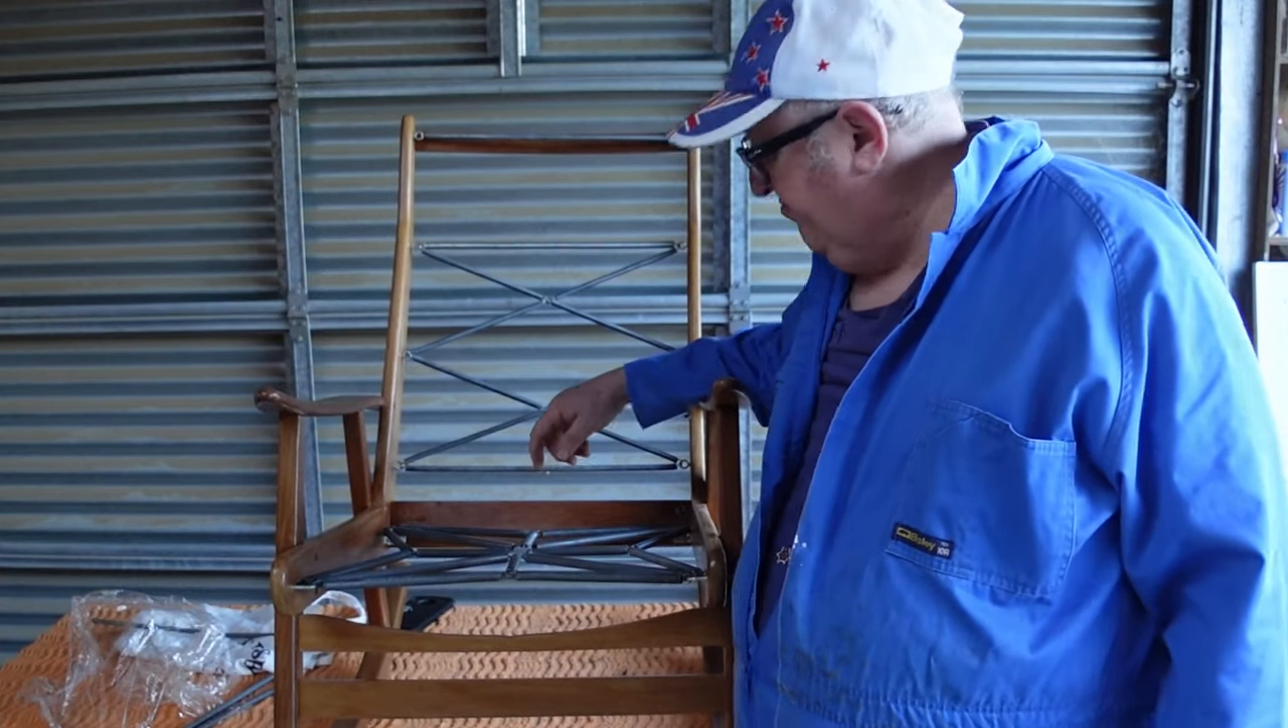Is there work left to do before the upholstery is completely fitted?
Yes.